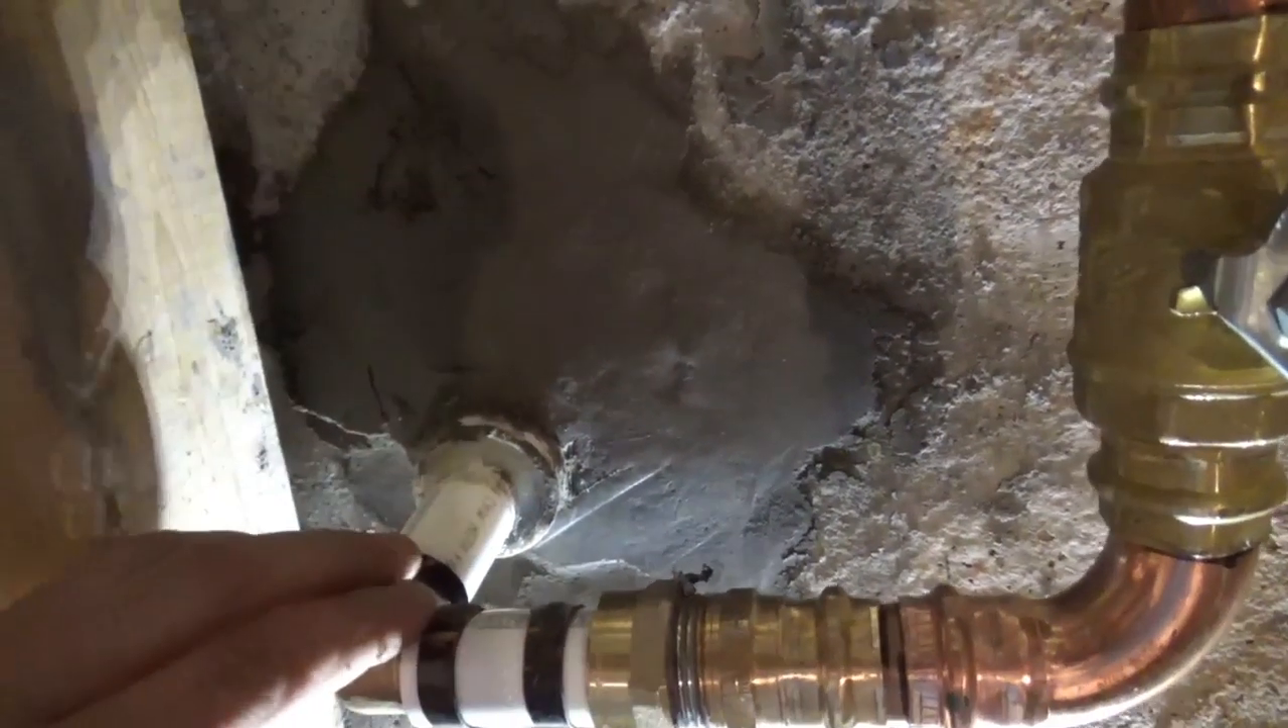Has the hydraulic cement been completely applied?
Yes.